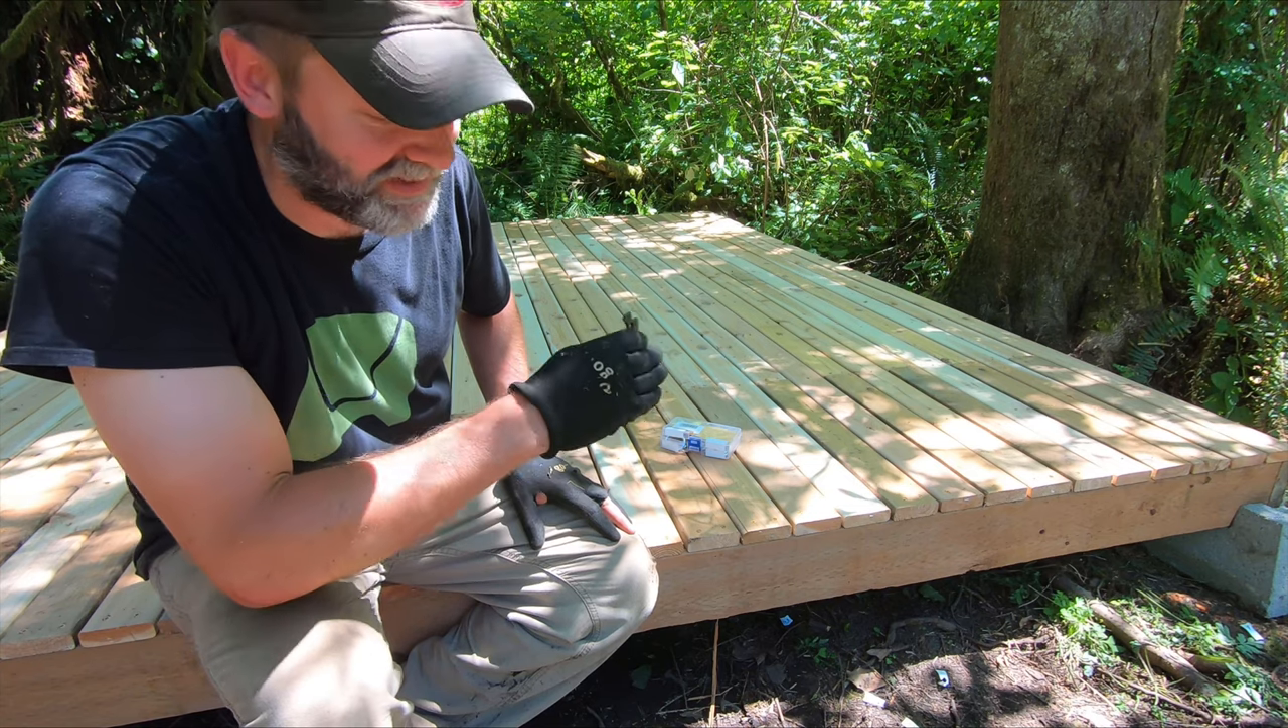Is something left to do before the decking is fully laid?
No.